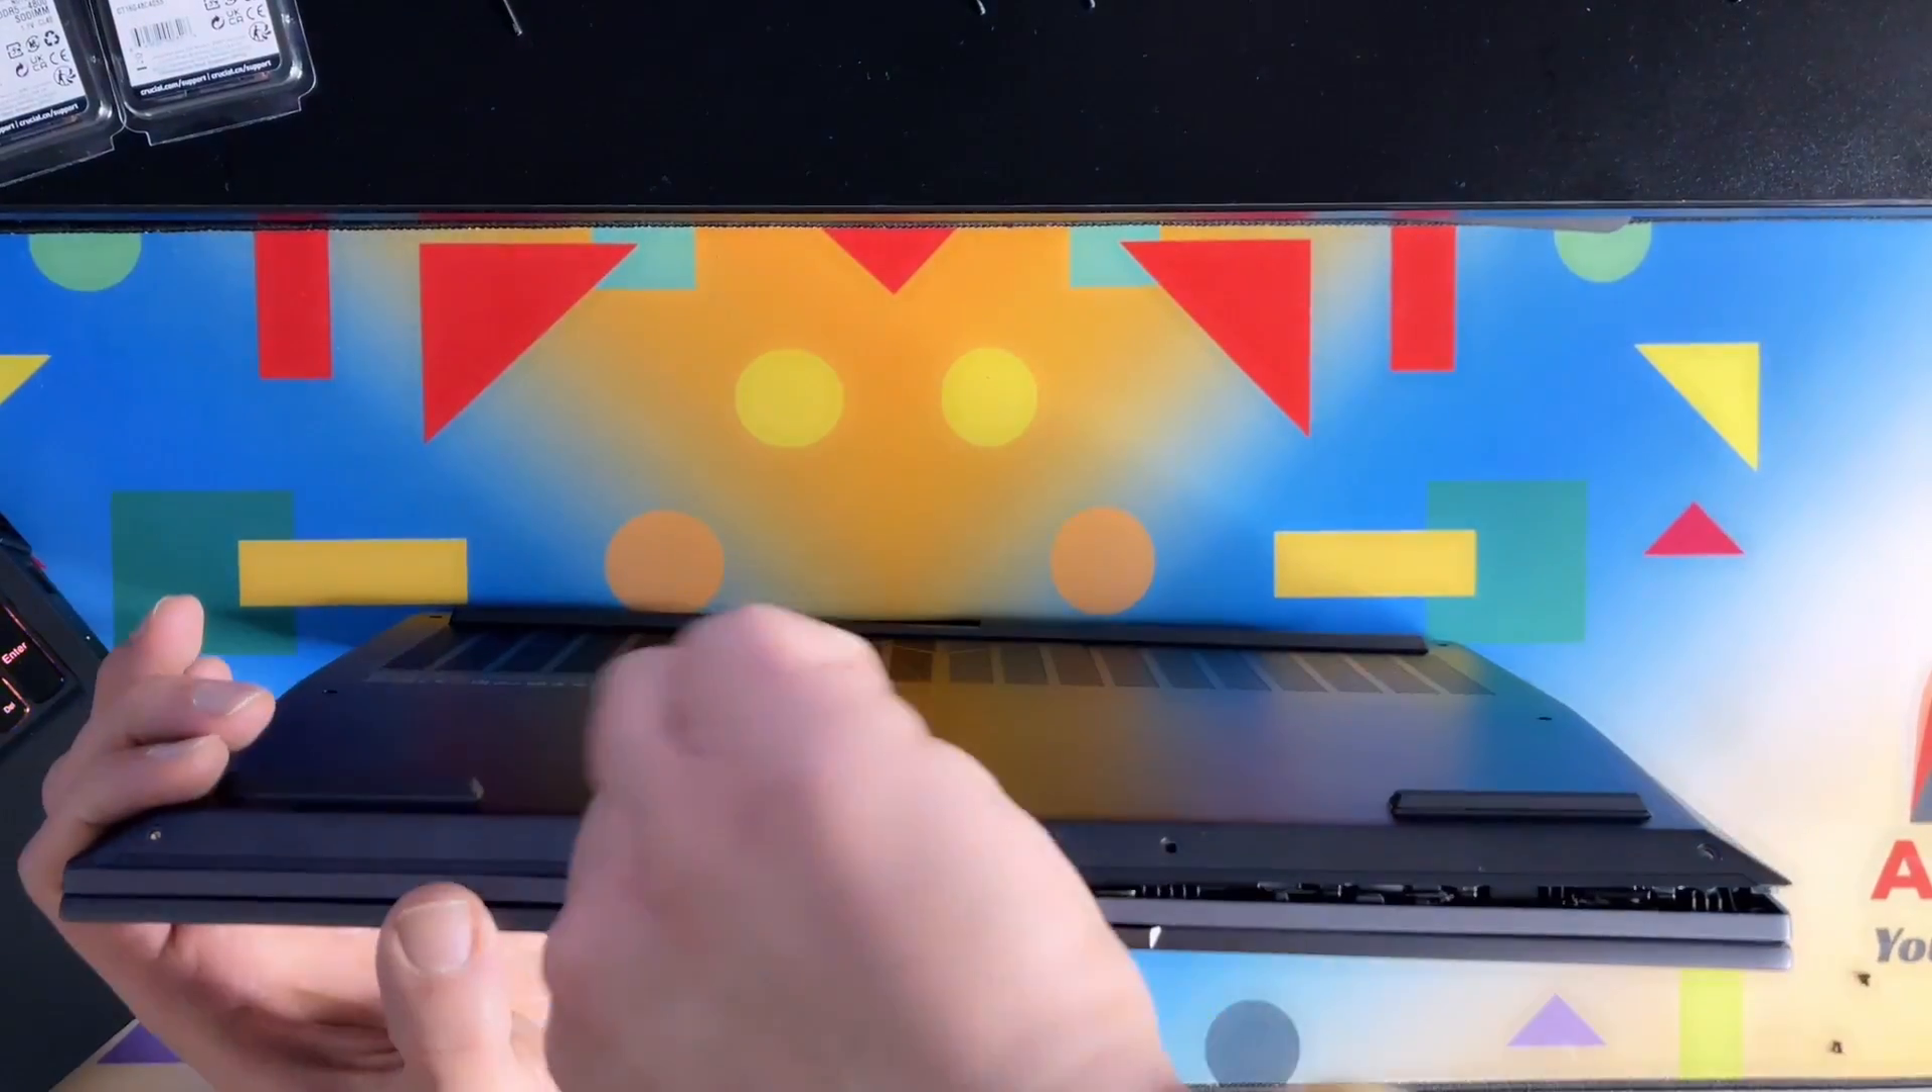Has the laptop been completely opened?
No.